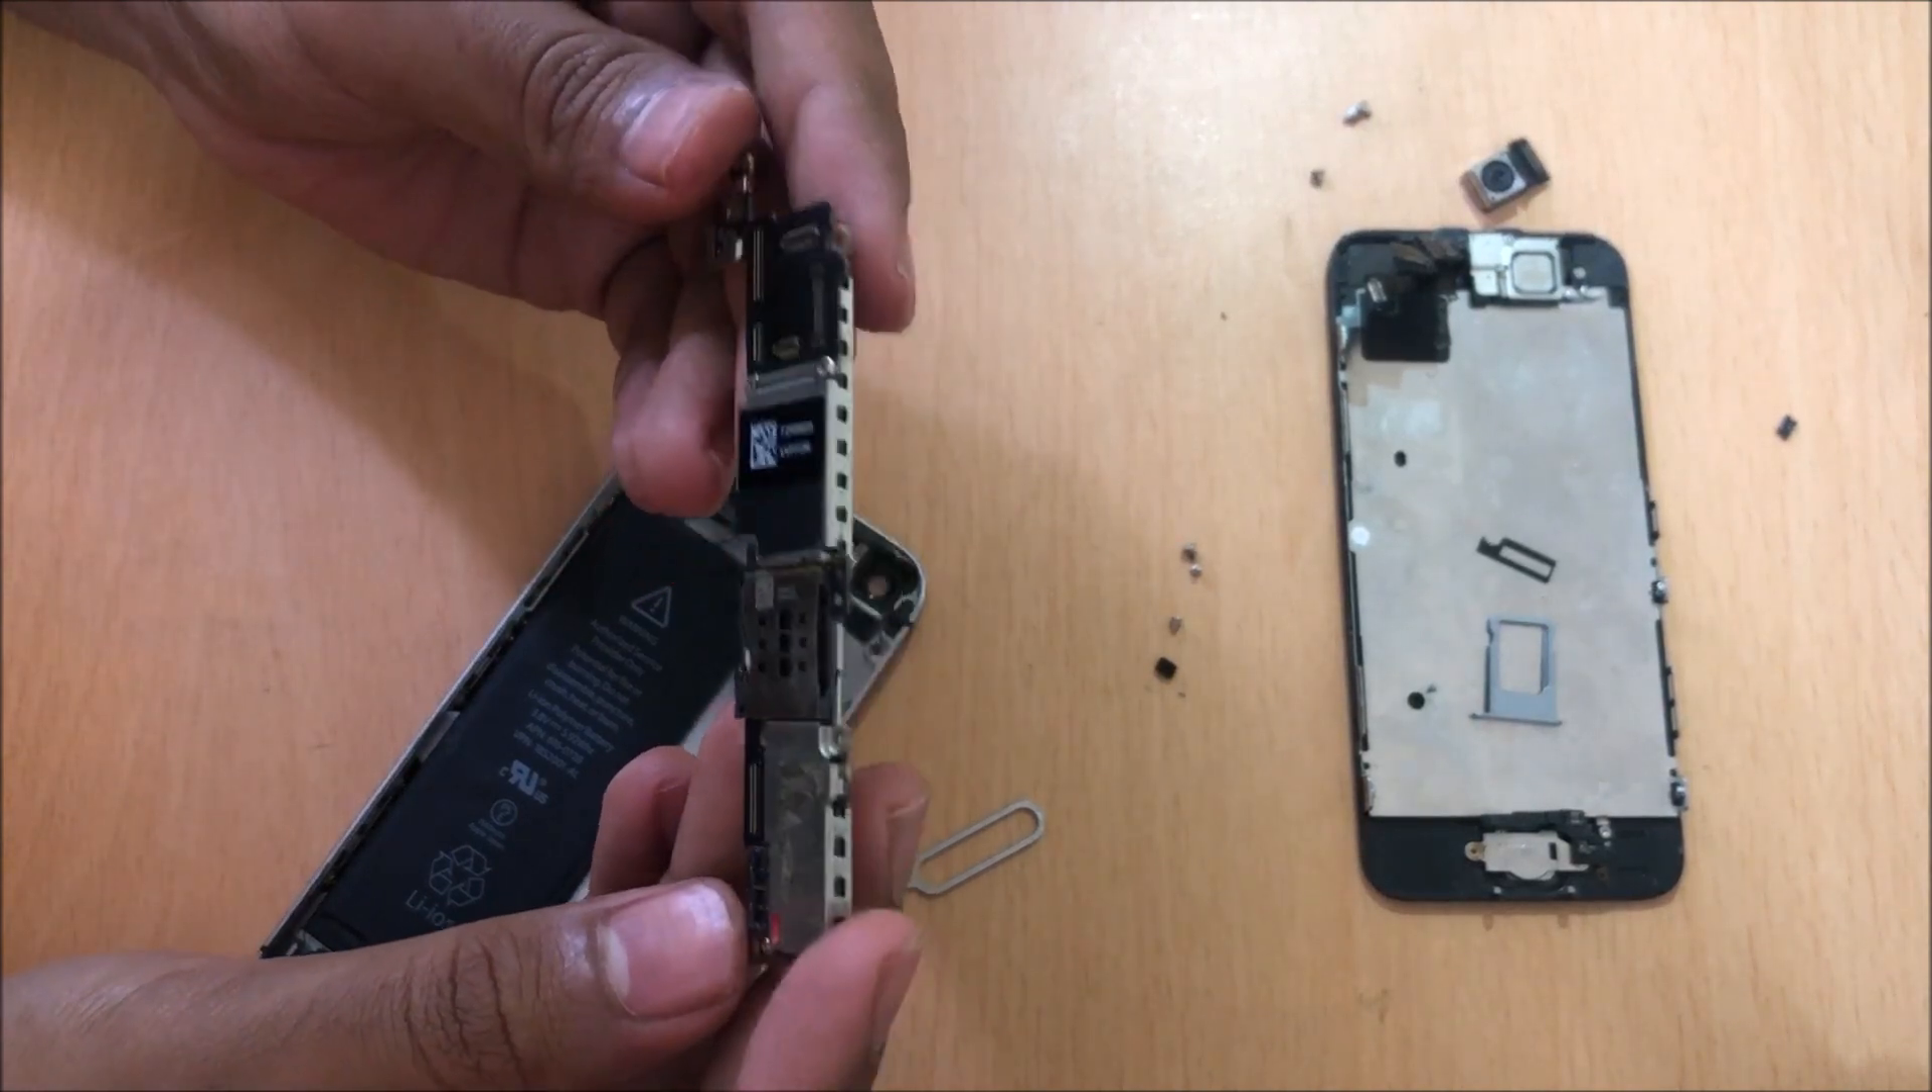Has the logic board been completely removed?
Yes.